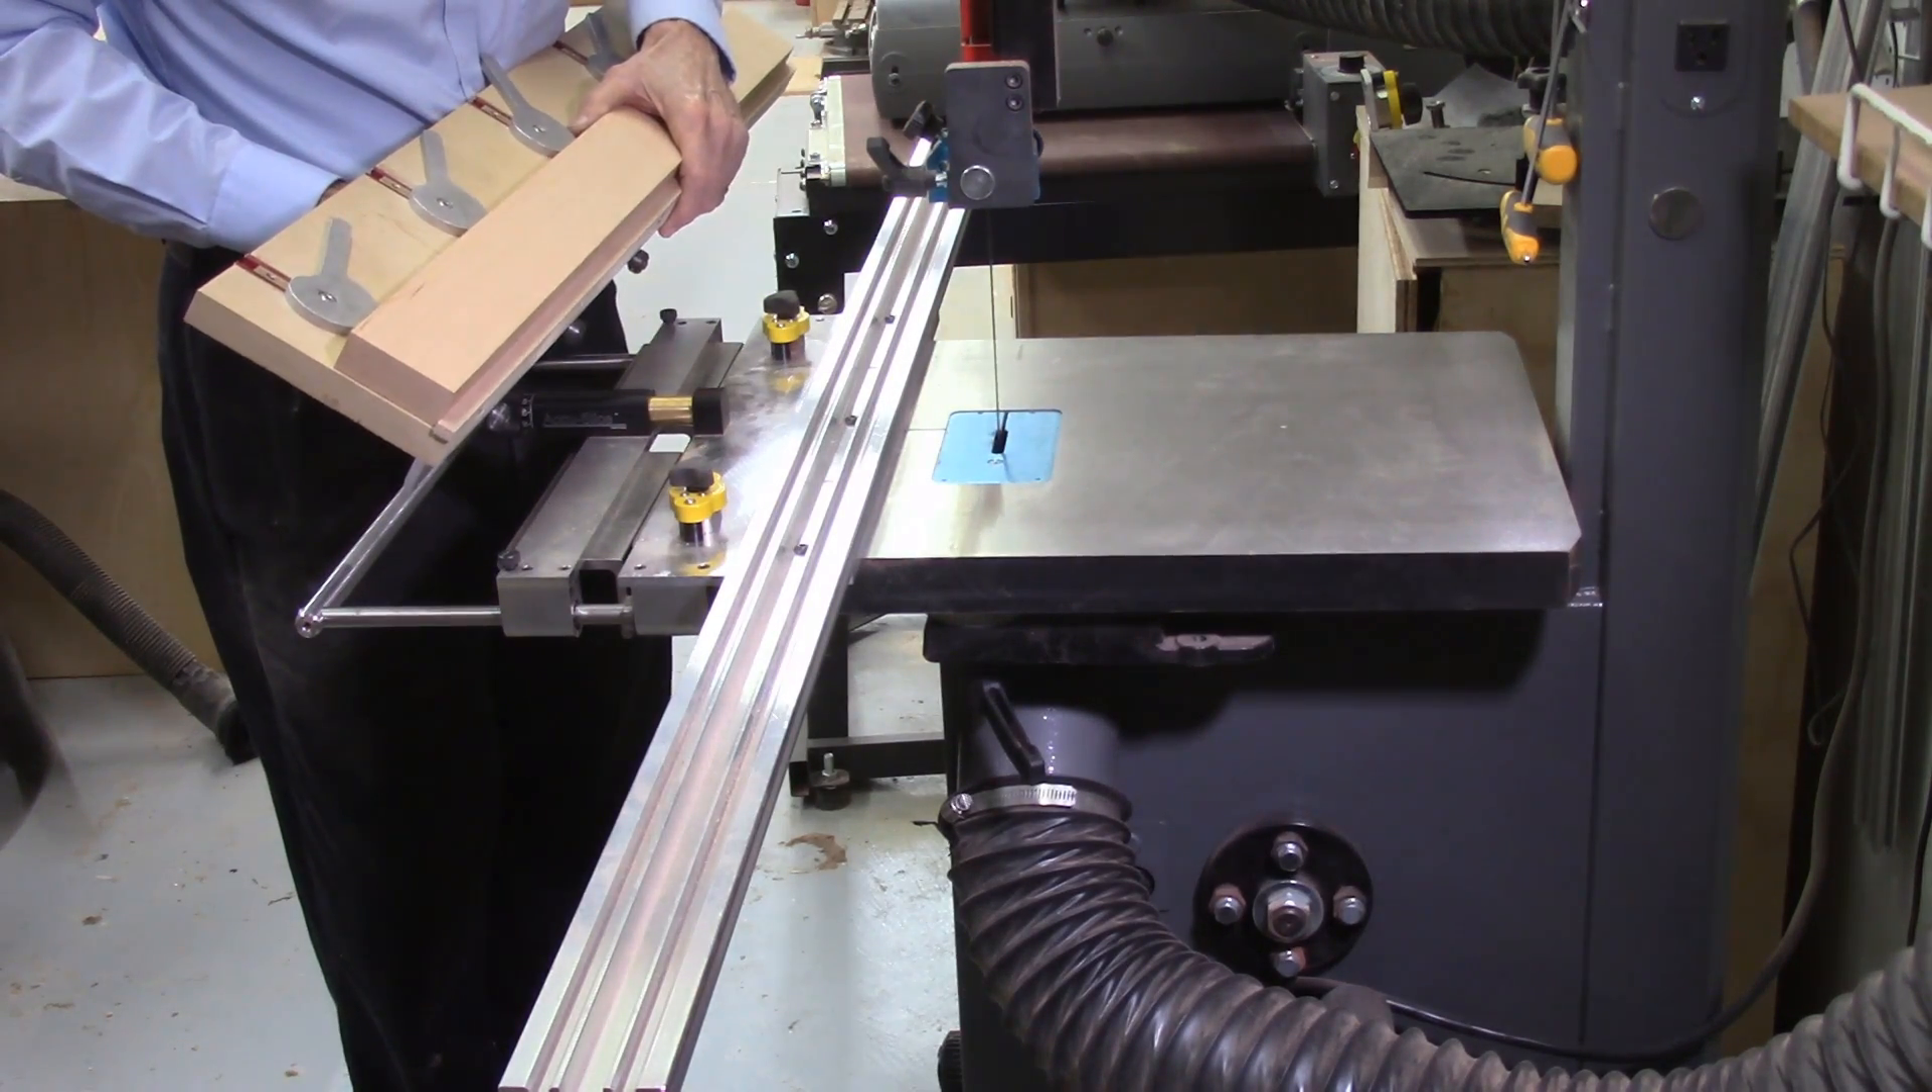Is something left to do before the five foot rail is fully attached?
No.